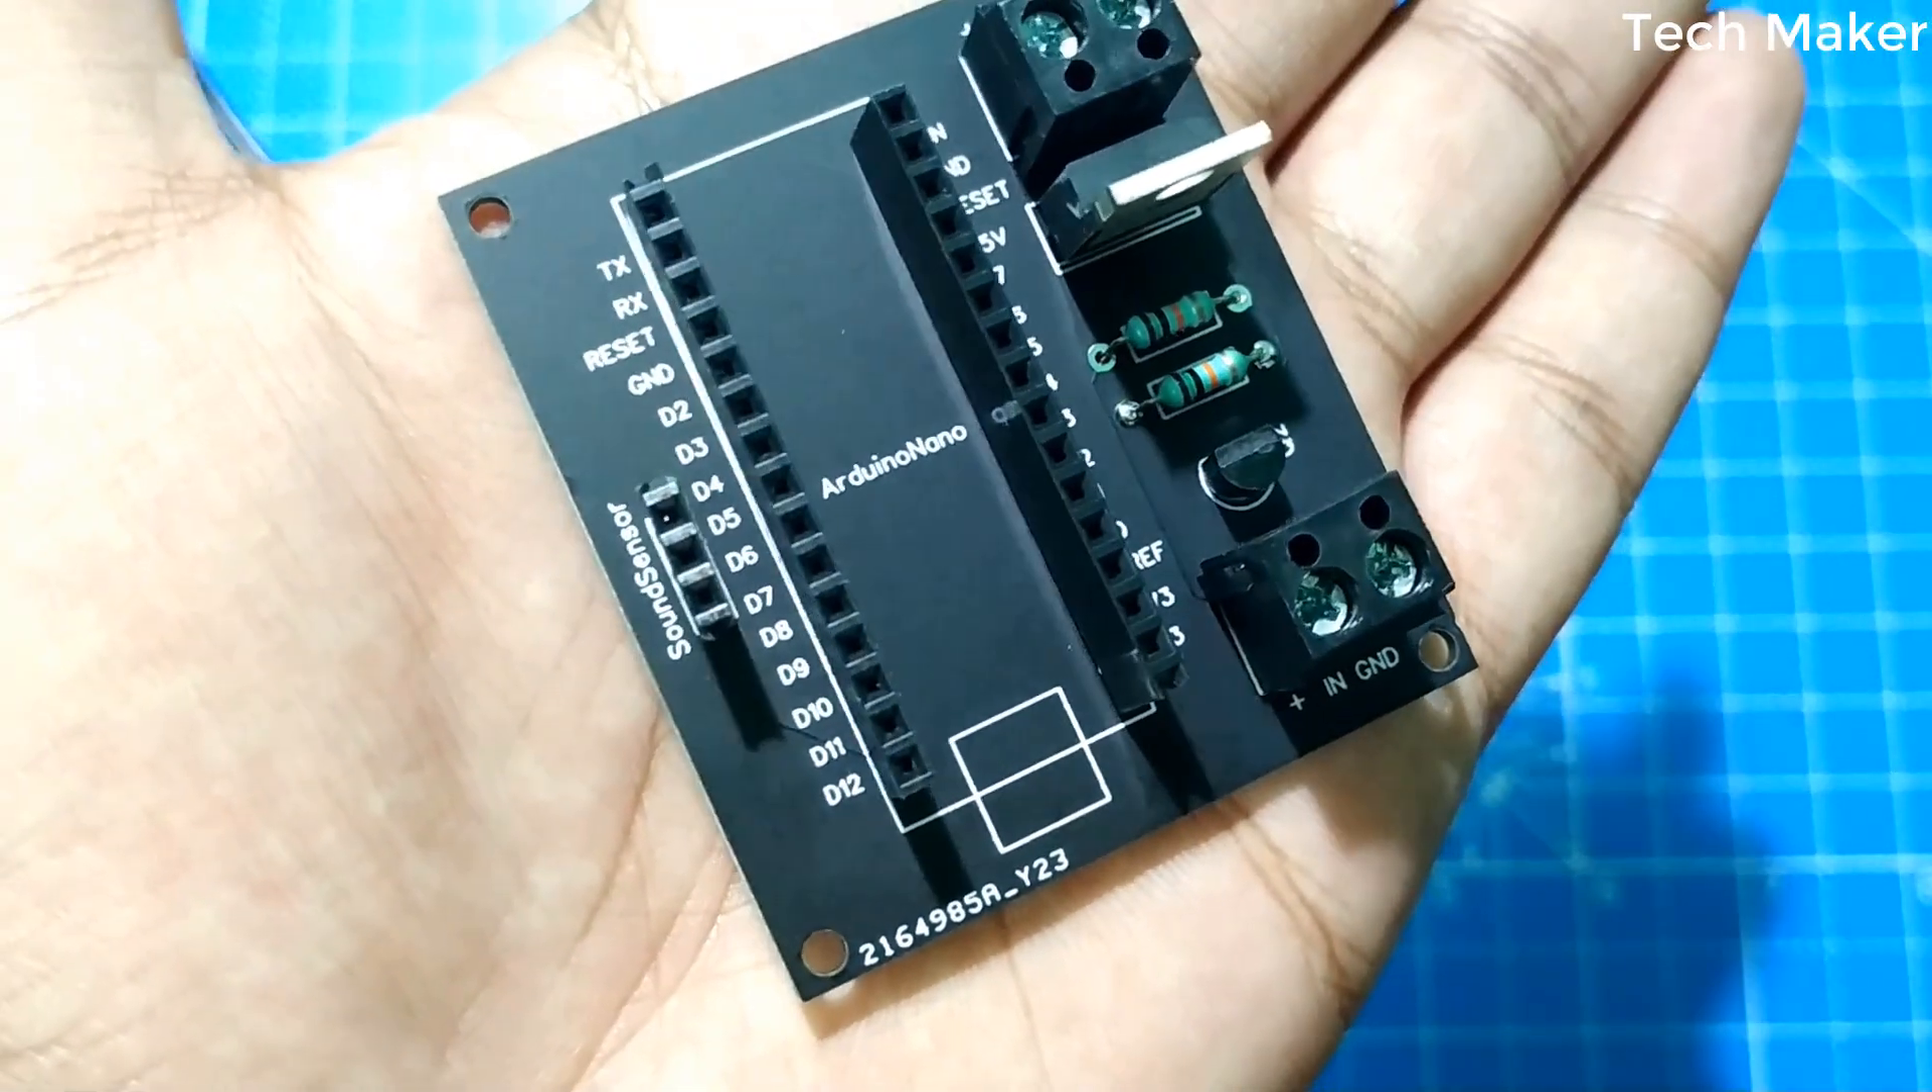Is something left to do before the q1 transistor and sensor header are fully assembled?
No.